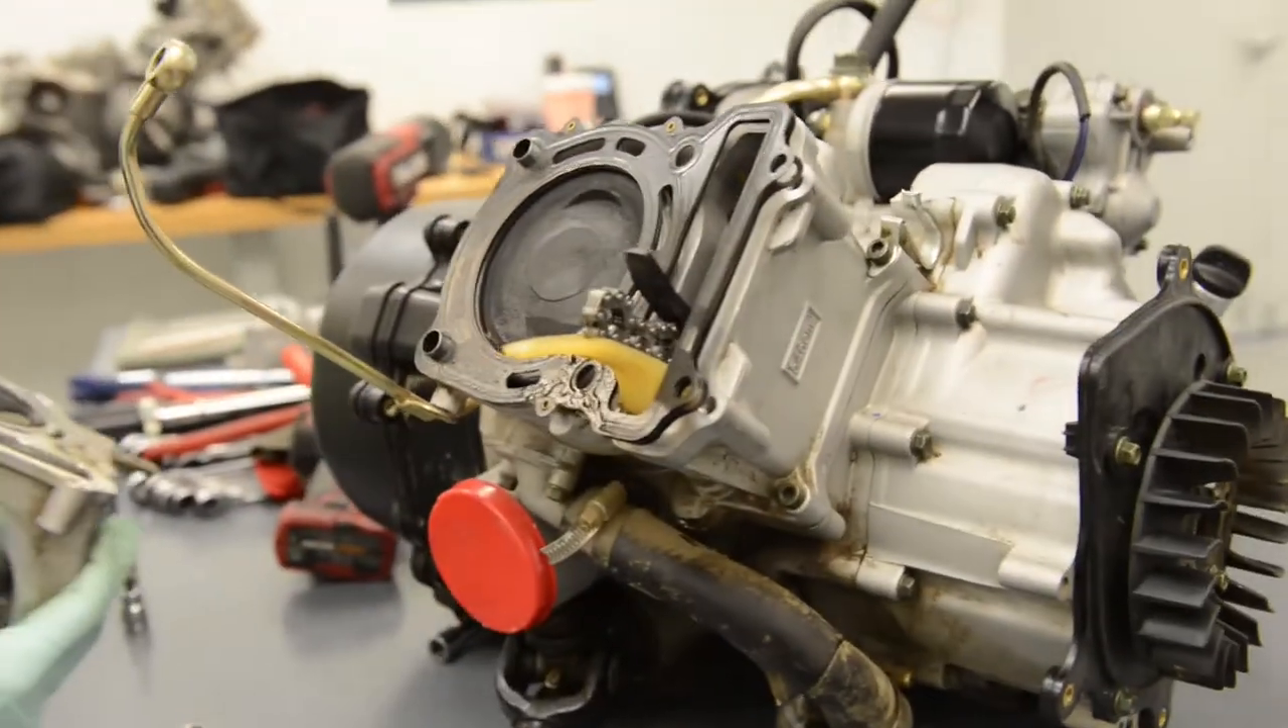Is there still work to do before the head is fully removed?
No.